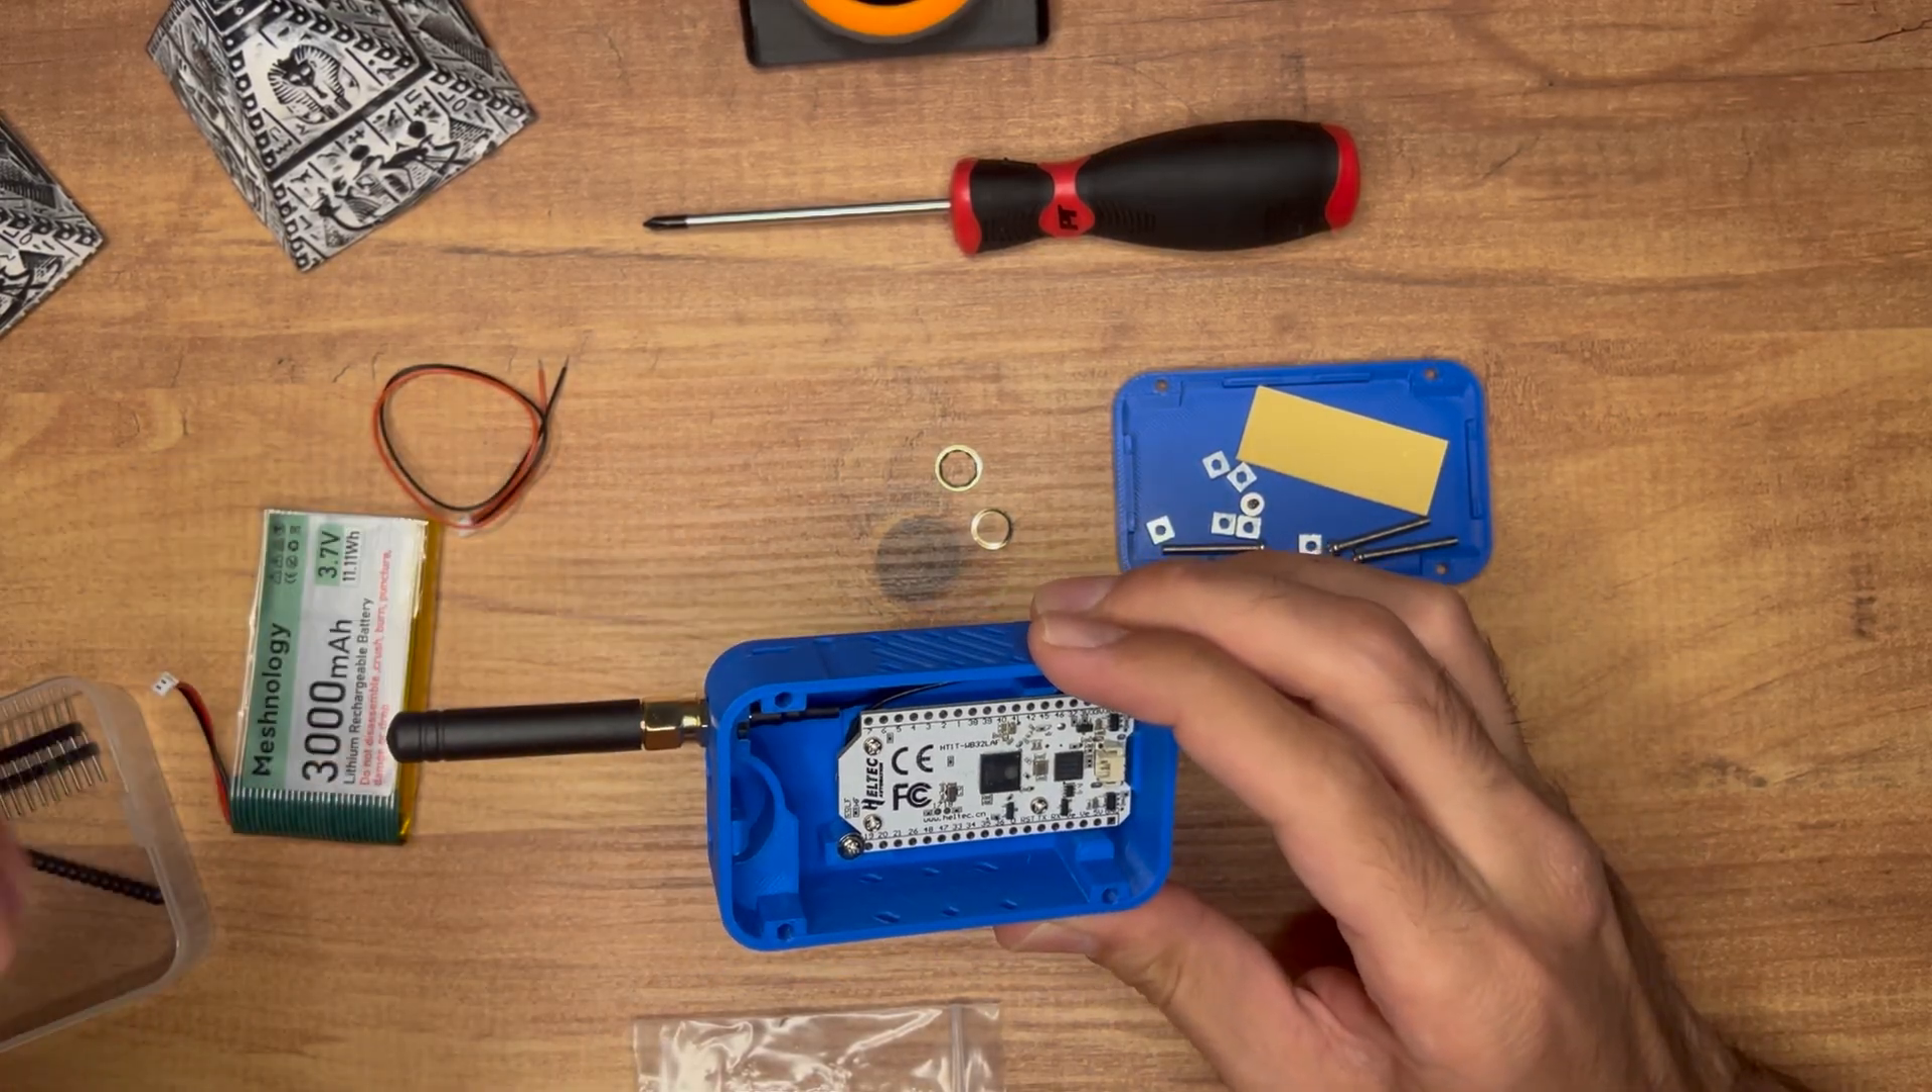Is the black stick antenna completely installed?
Yes.